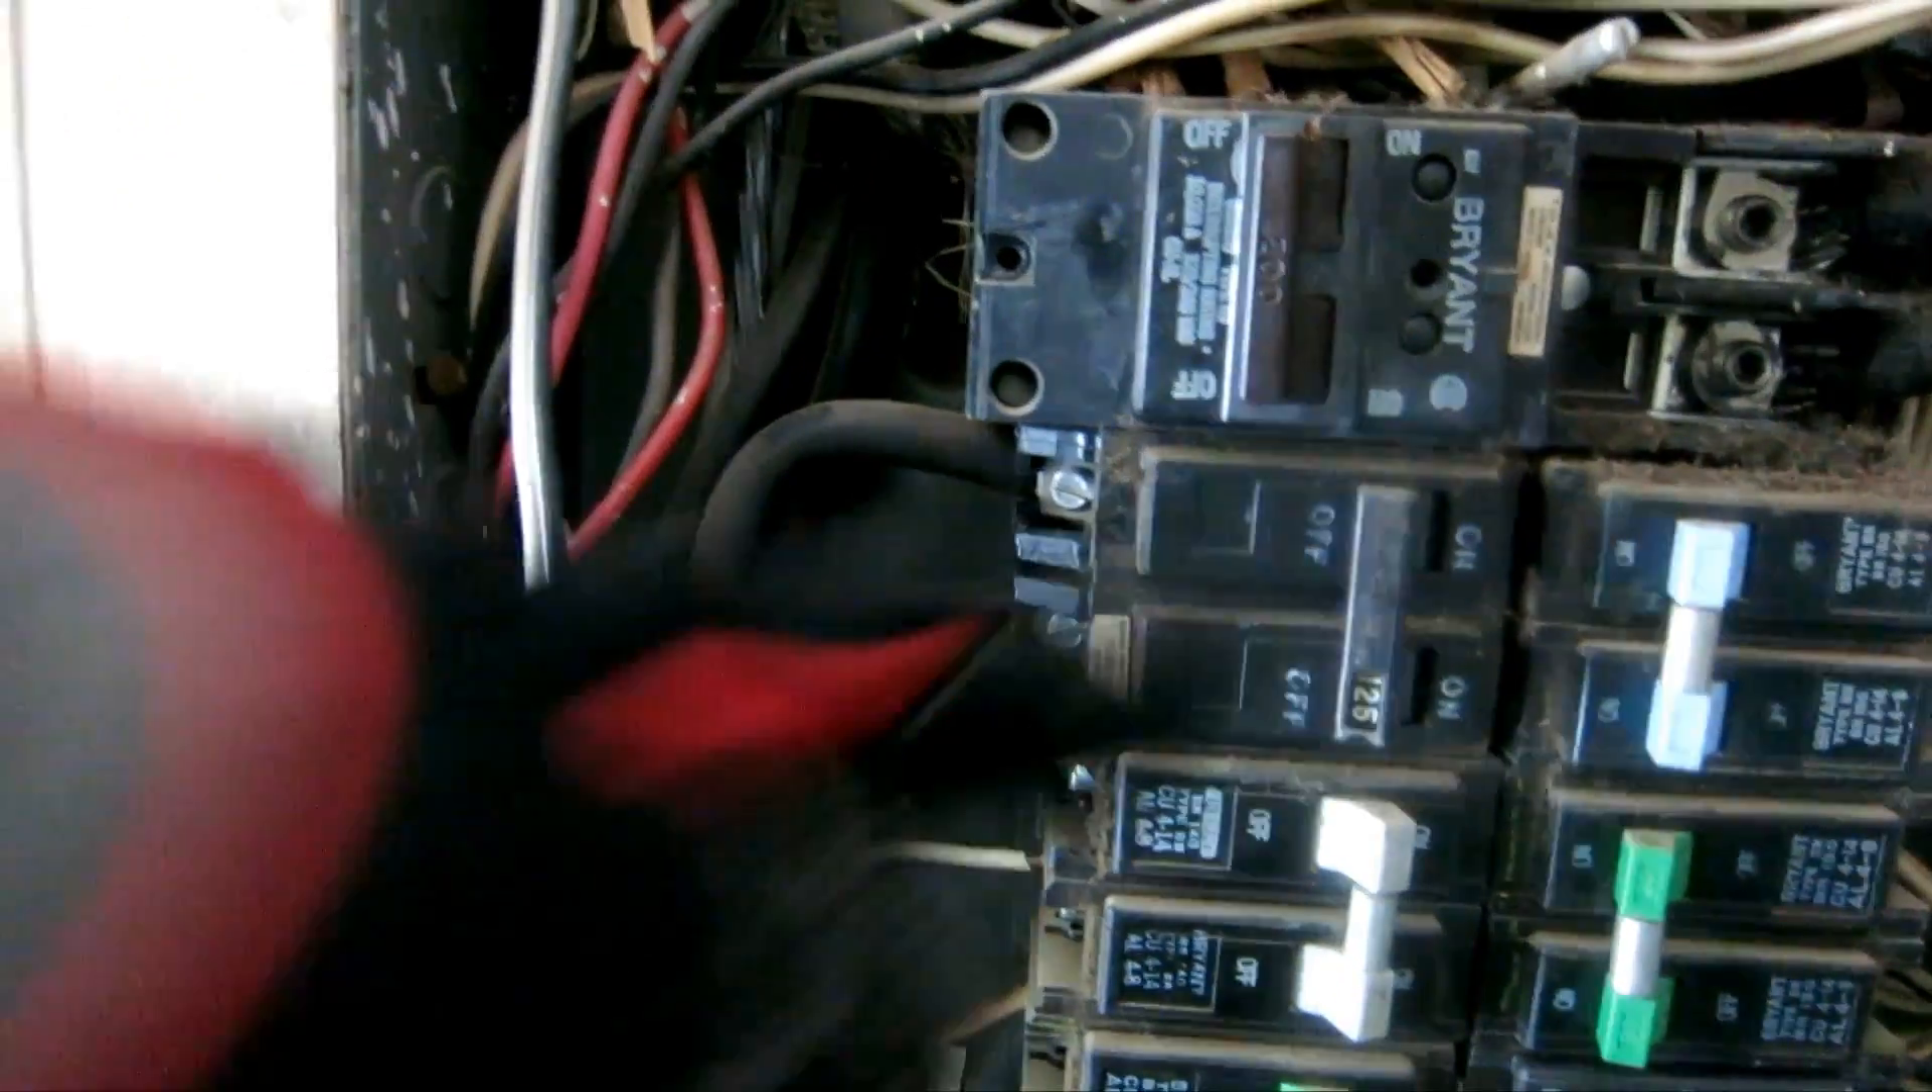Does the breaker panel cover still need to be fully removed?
No.